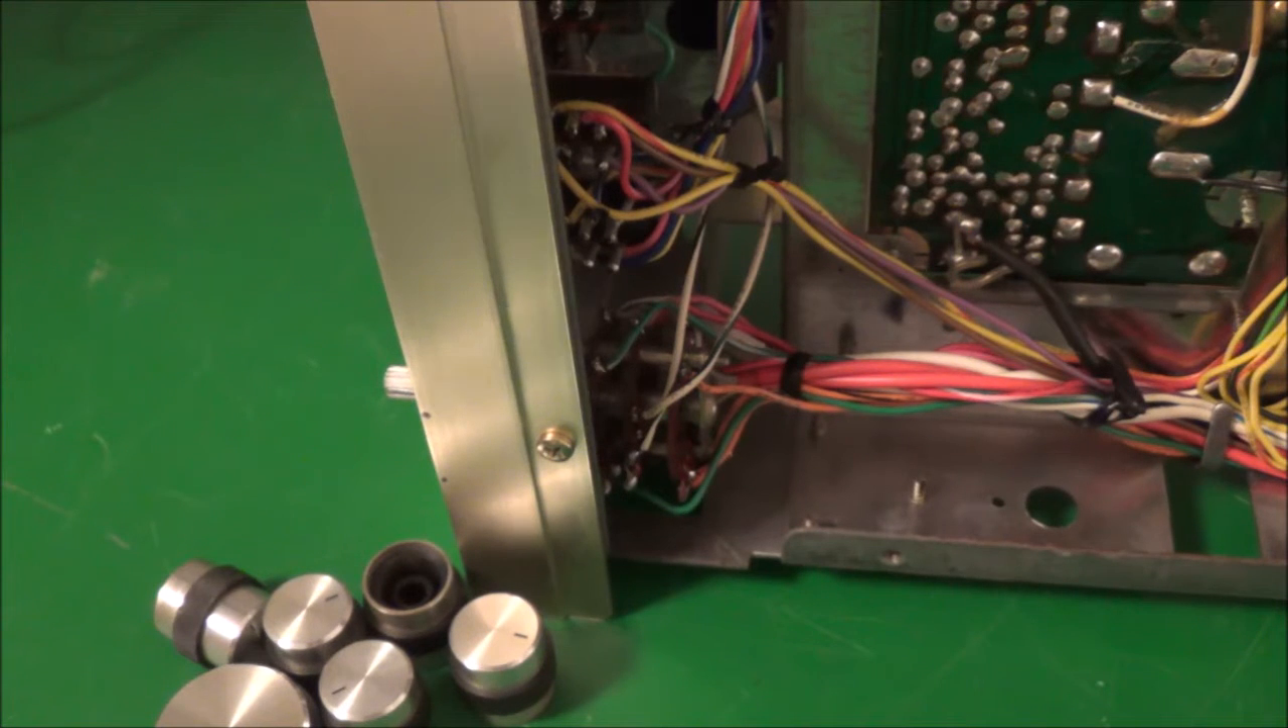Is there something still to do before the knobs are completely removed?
No.